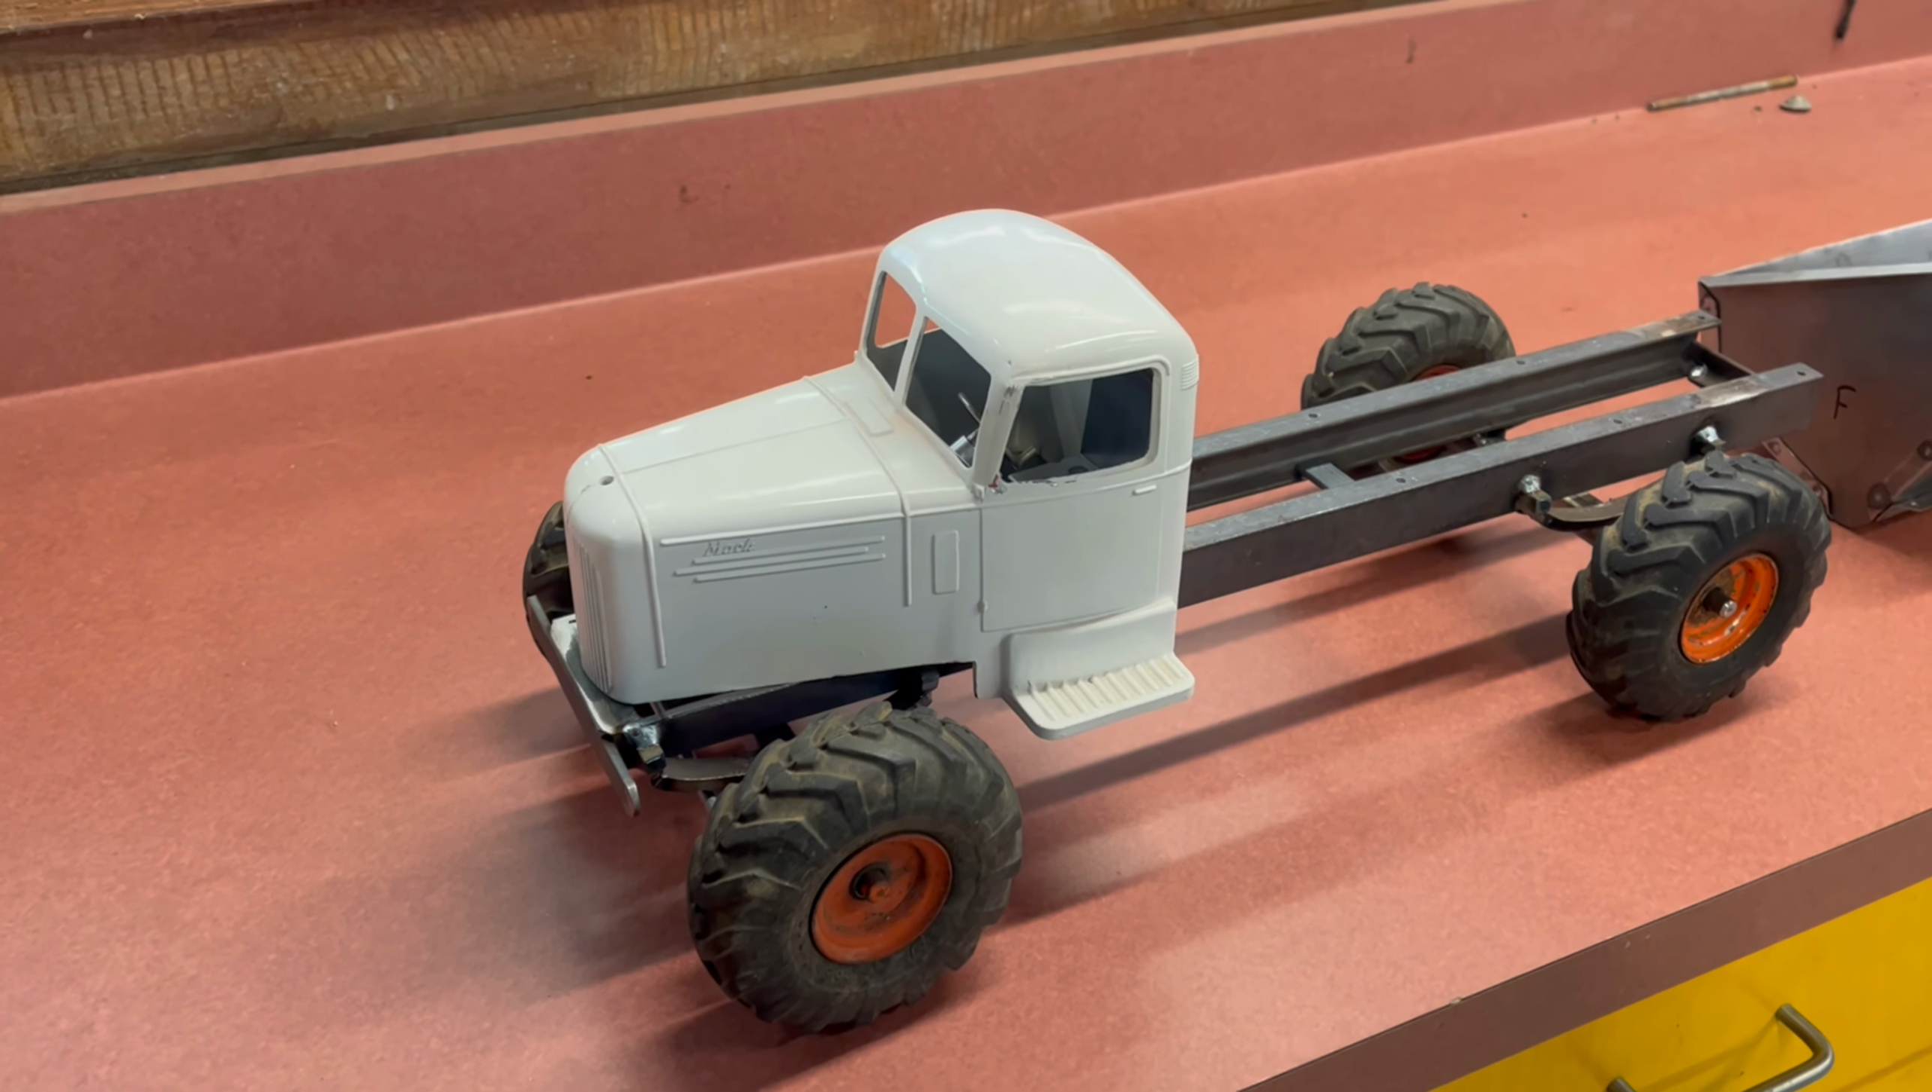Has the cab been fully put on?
Yes.